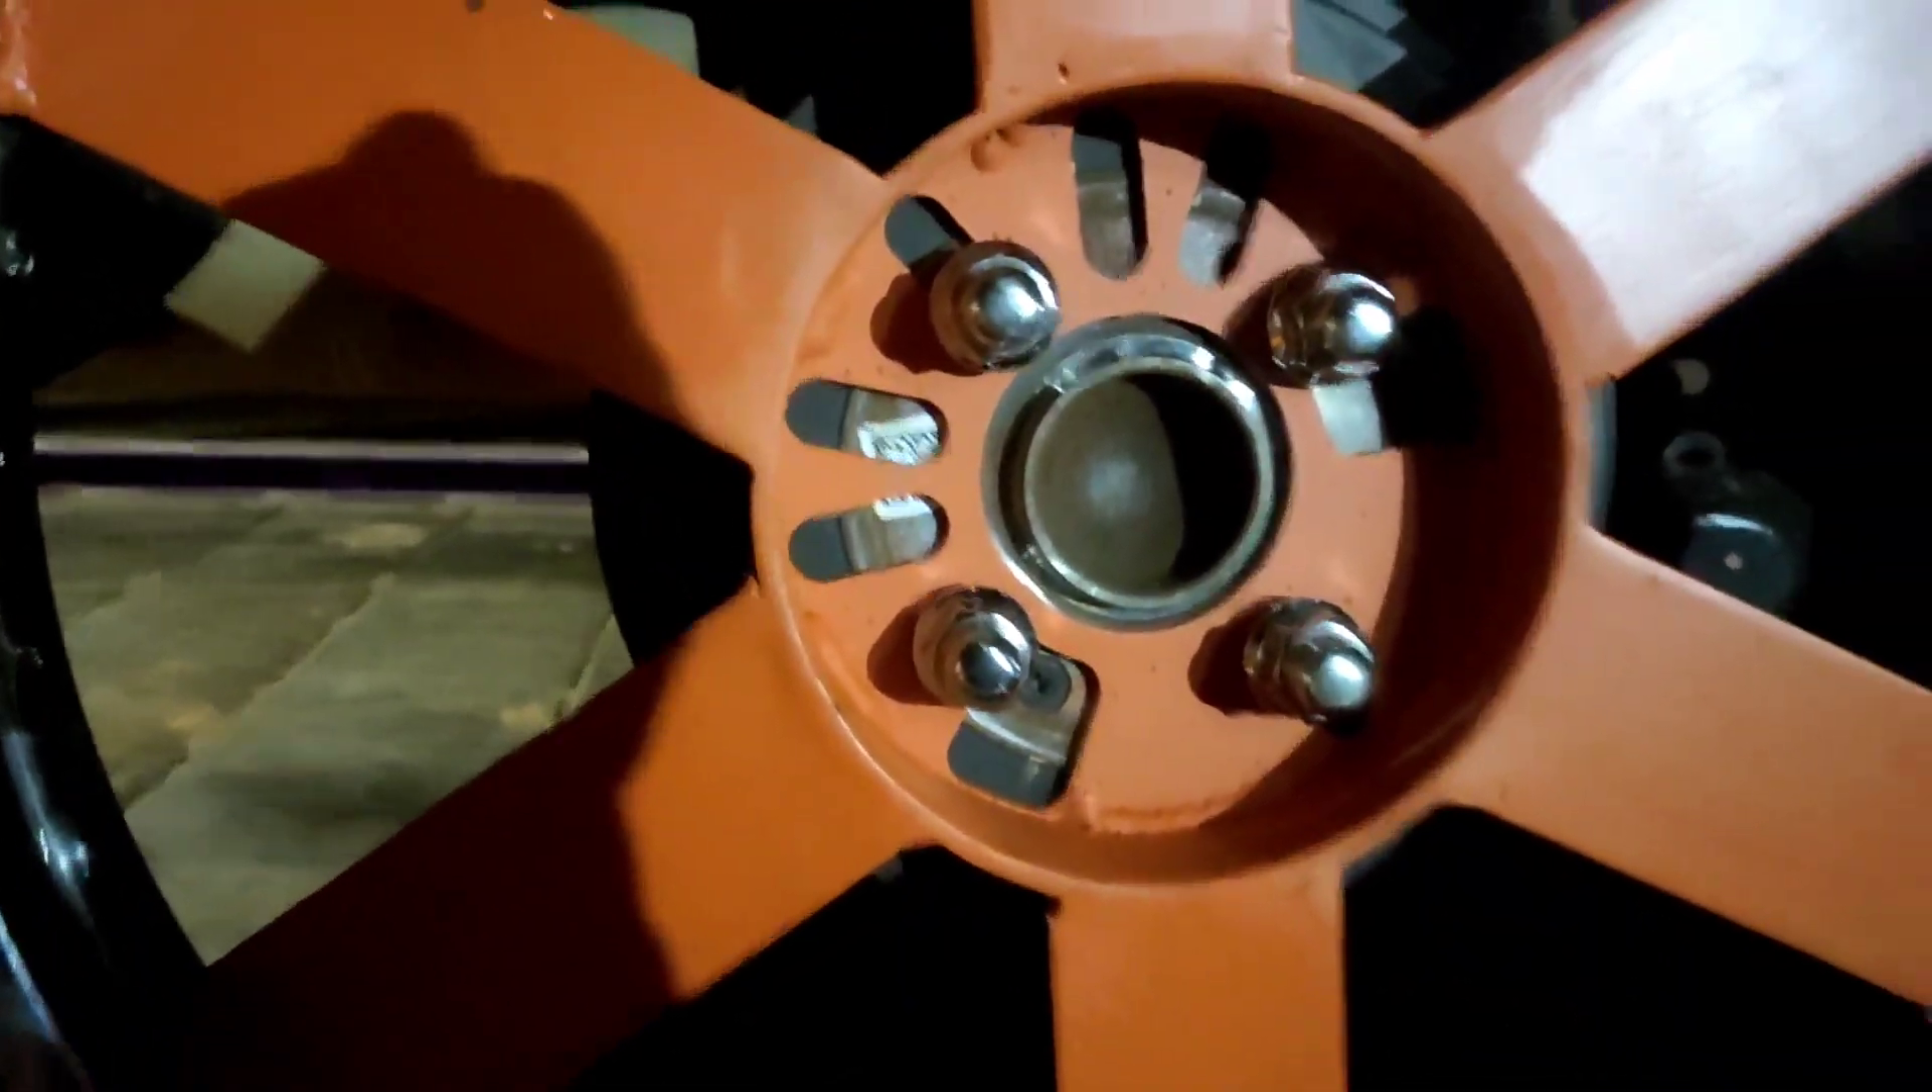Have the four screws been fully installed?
Yes.